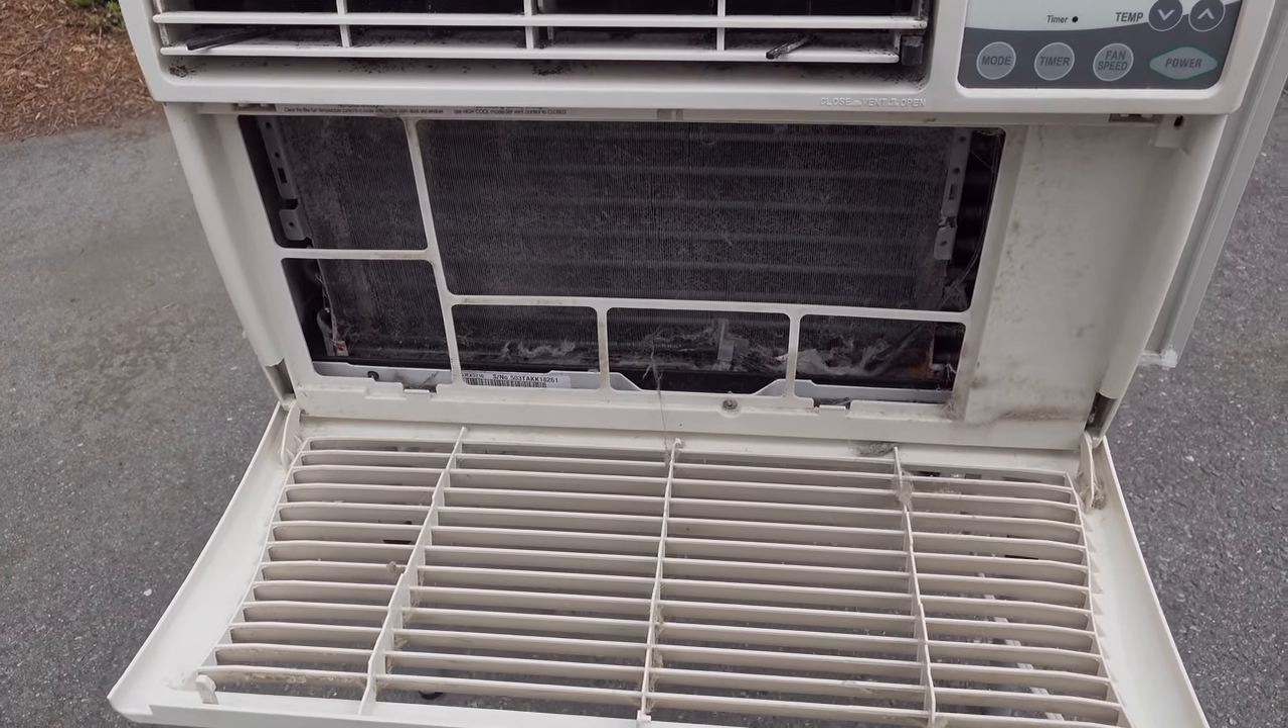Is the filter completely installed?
No.